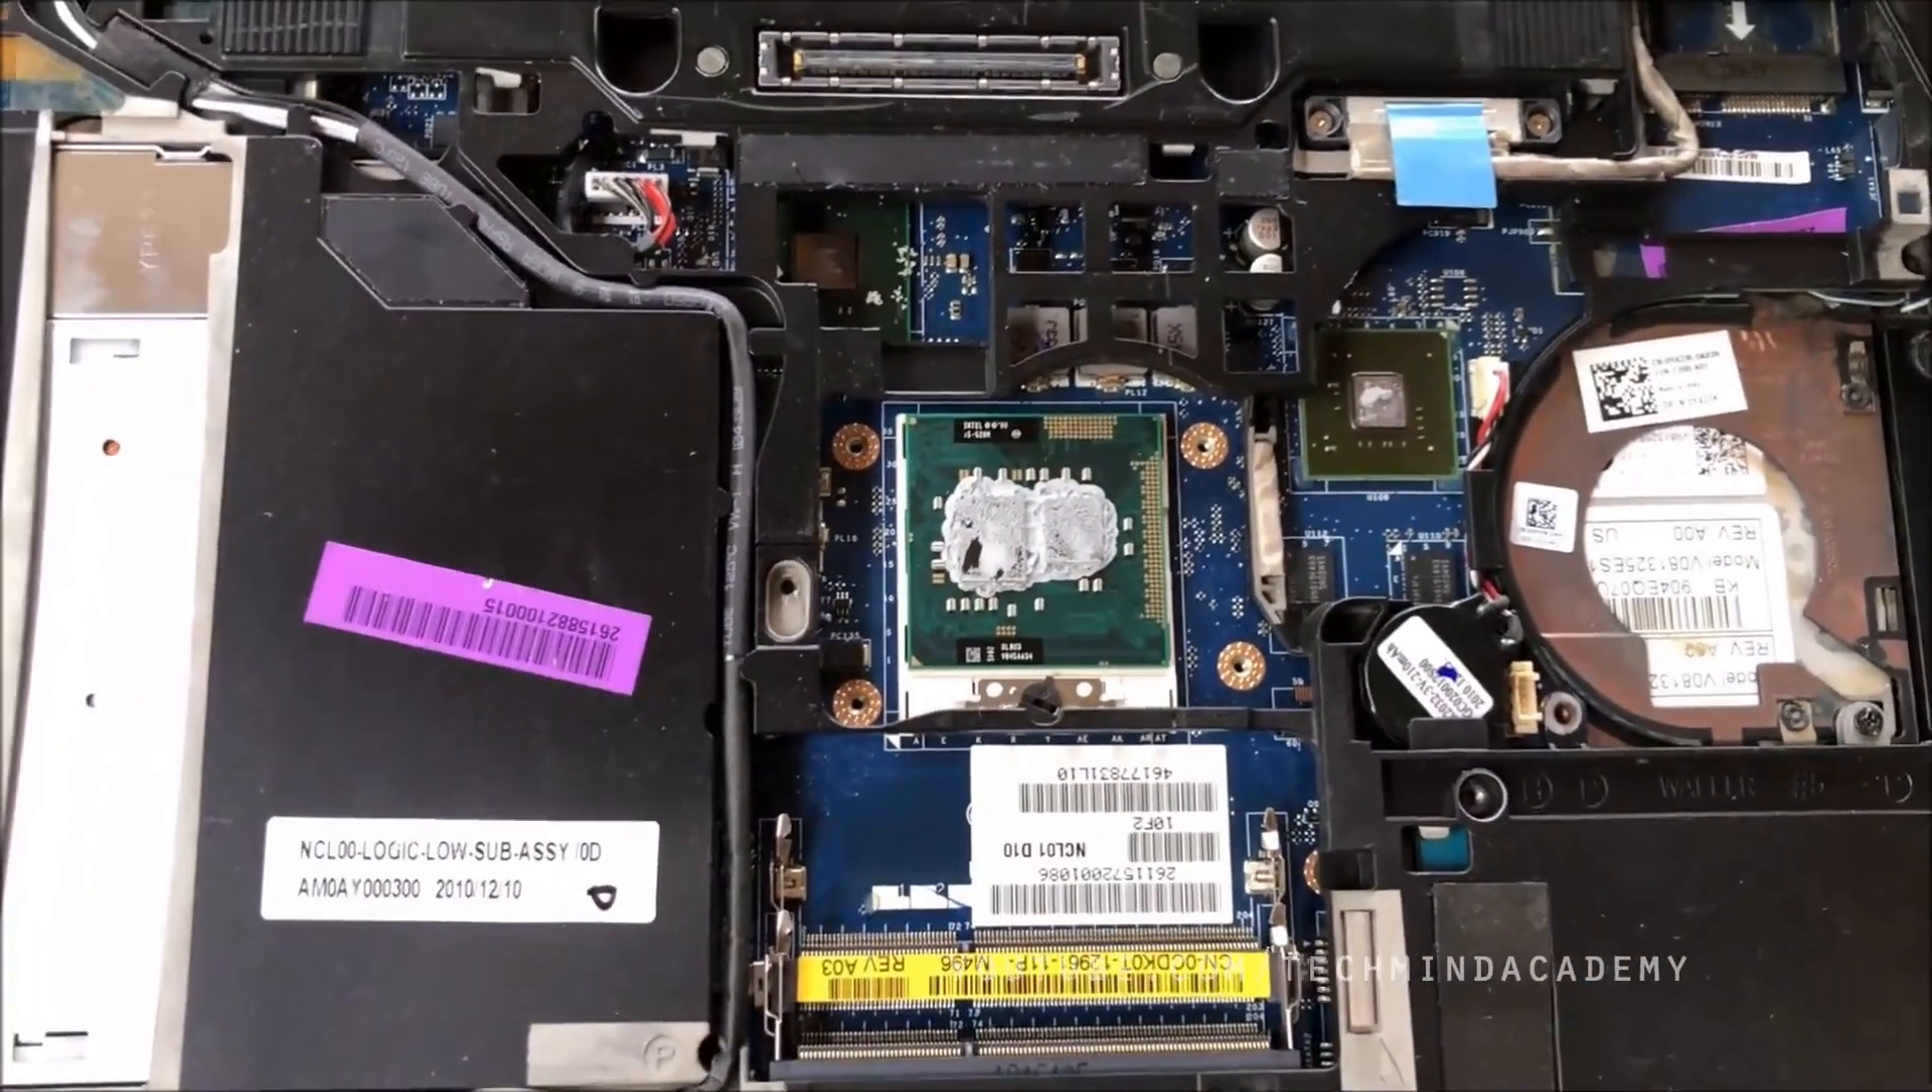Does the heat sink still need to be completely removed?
No.